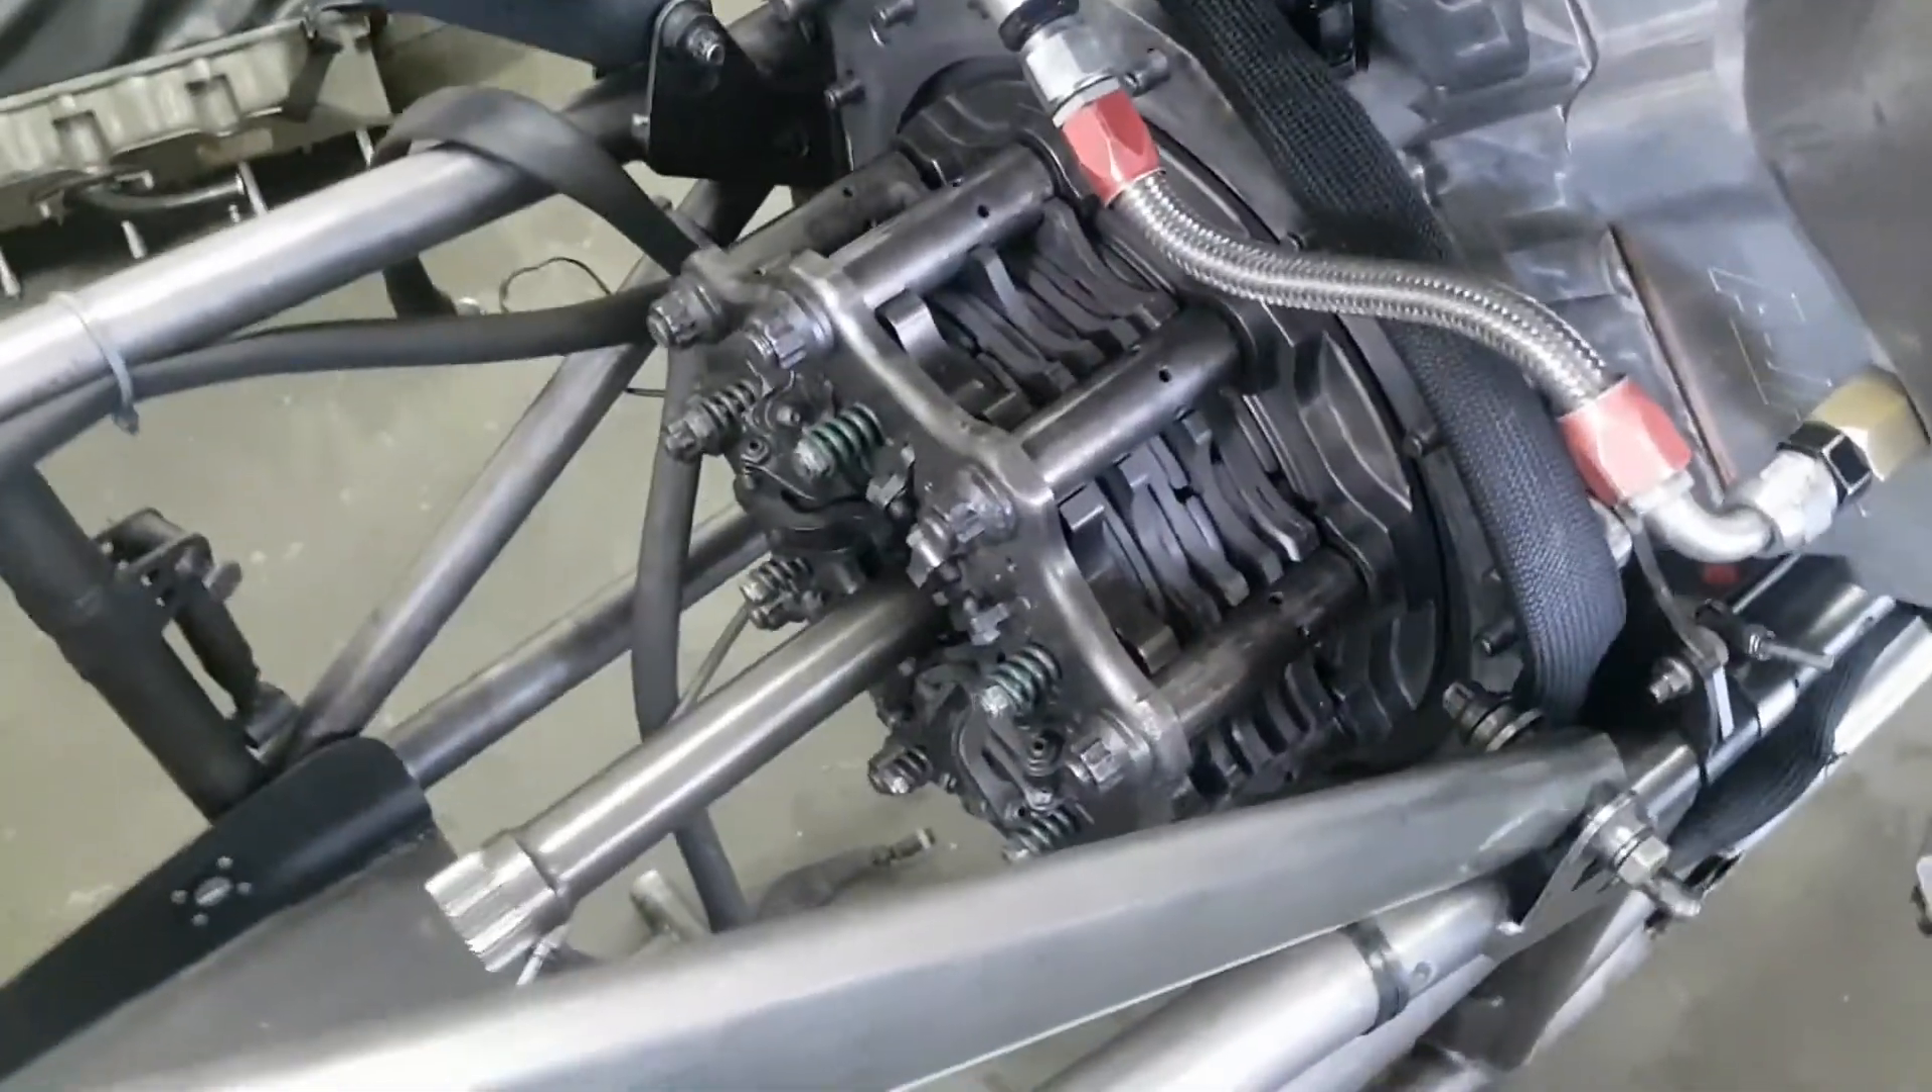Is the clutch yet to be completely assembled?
No.